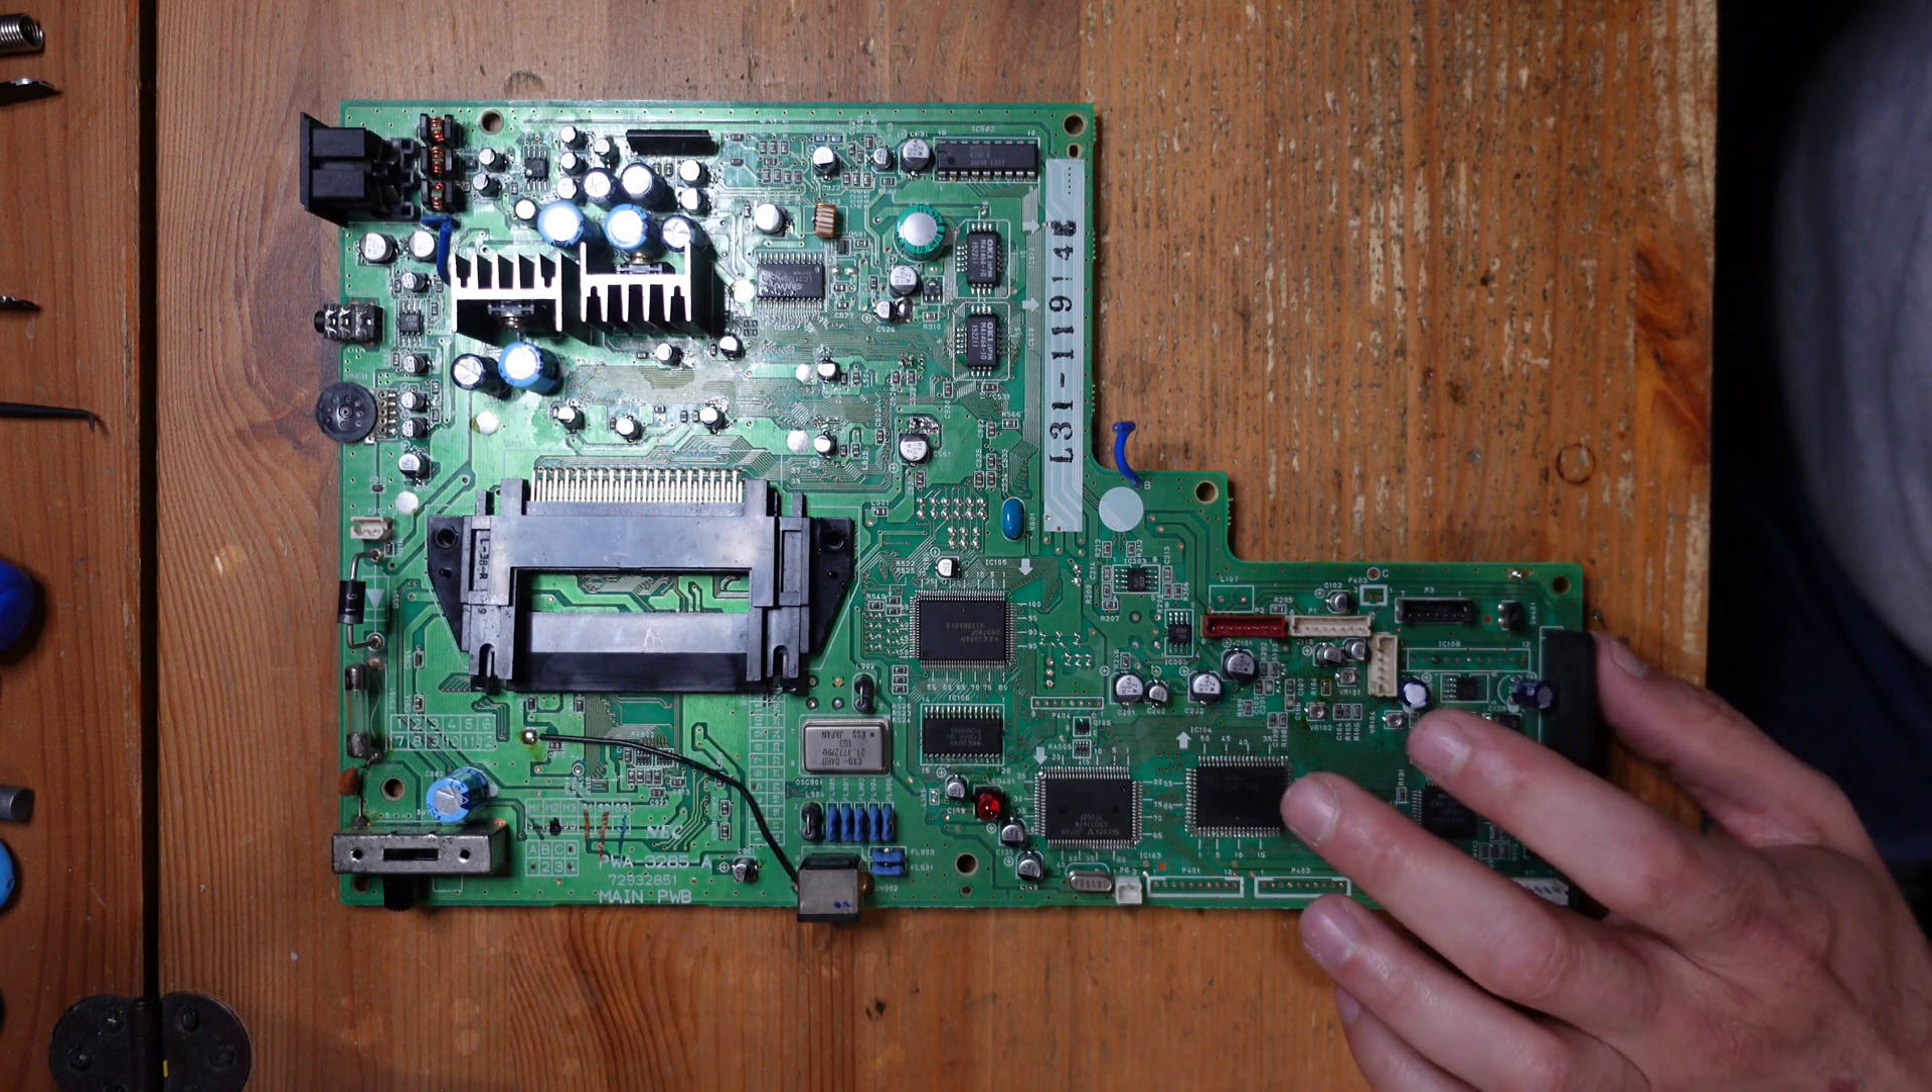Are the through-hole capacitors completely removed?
No.